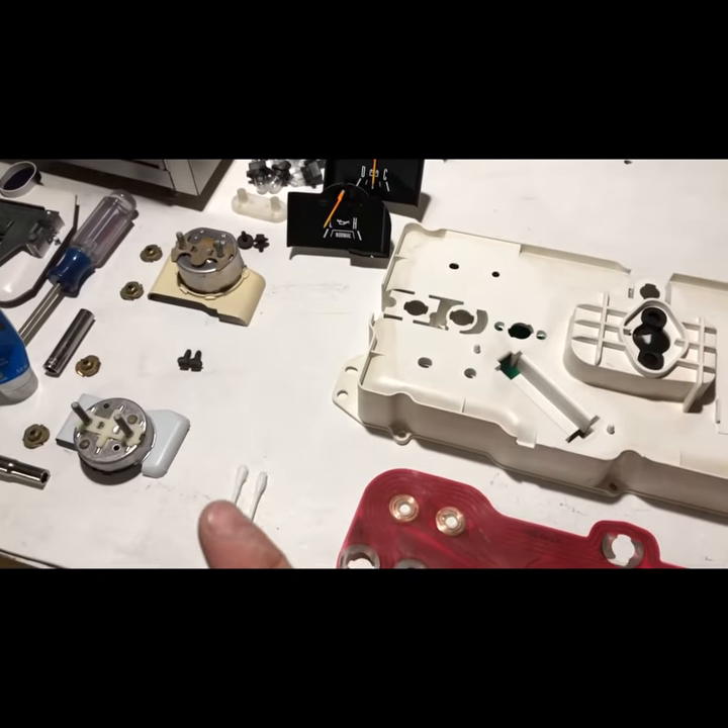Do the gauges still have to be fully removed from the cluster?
No.